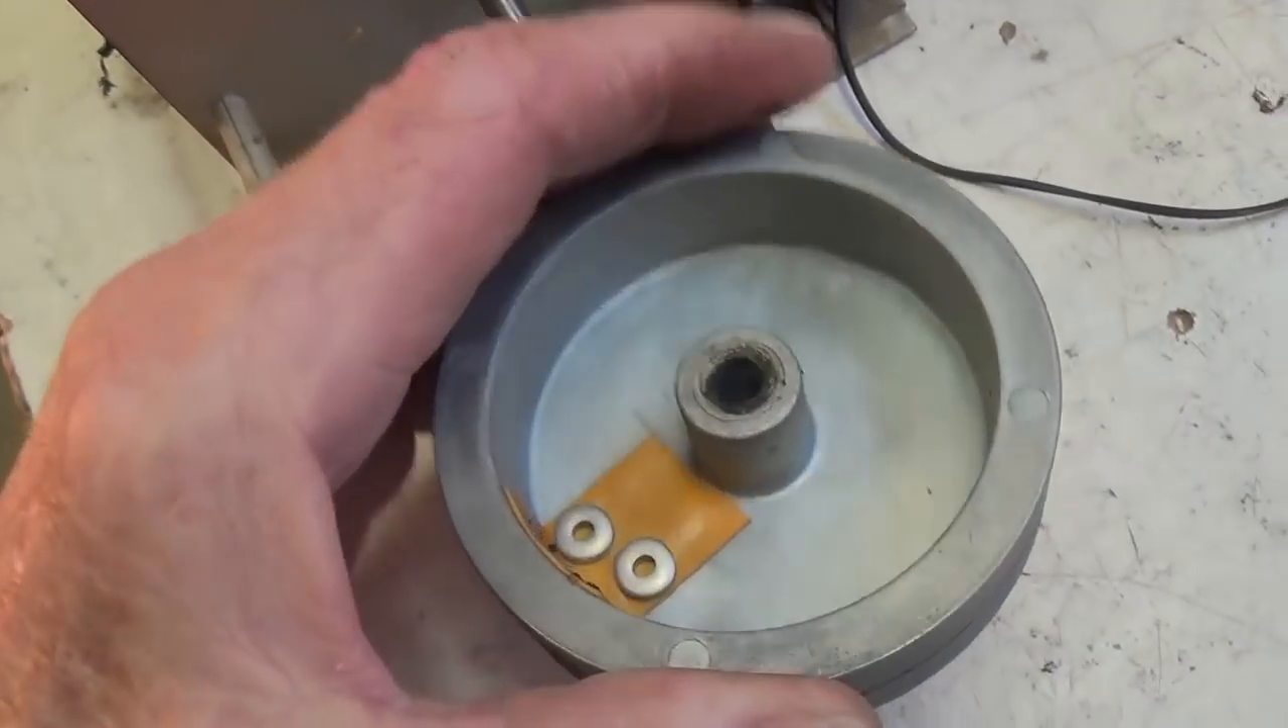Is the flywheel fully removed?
Yes.